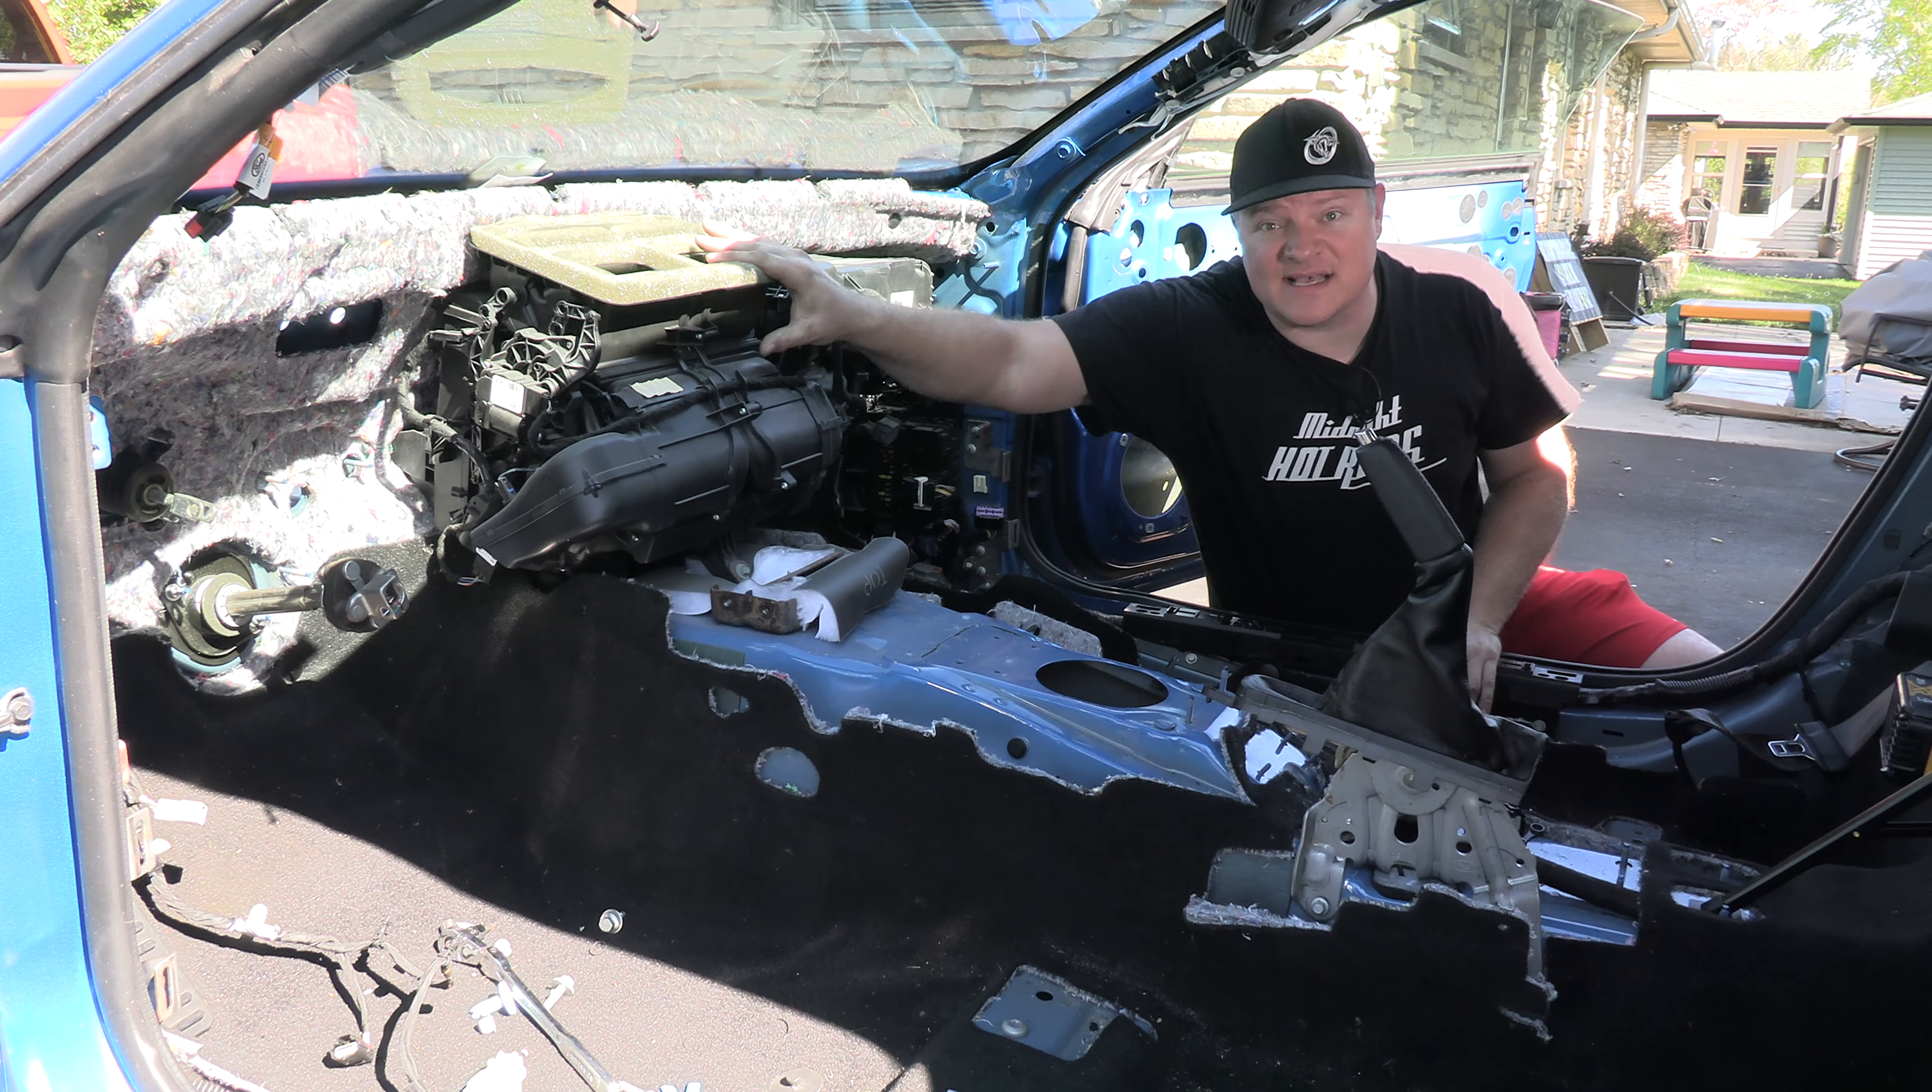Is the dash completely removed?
Yes.